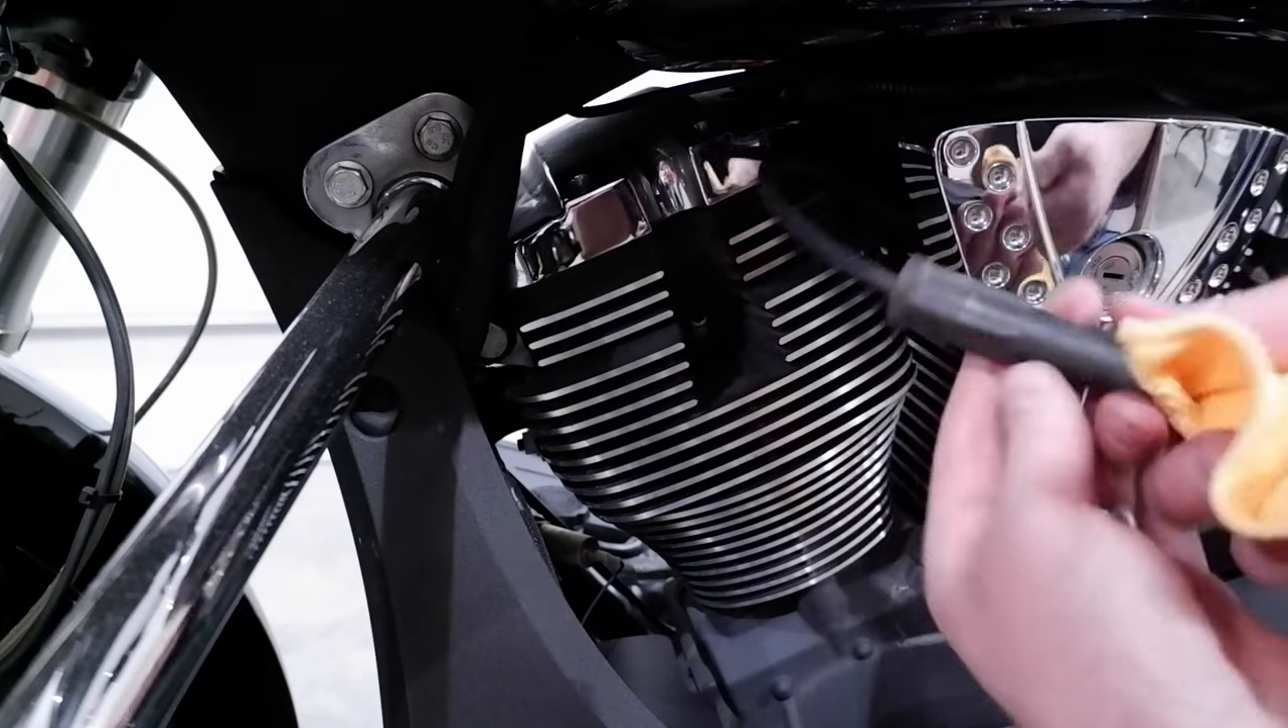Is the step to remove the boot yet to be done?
No.